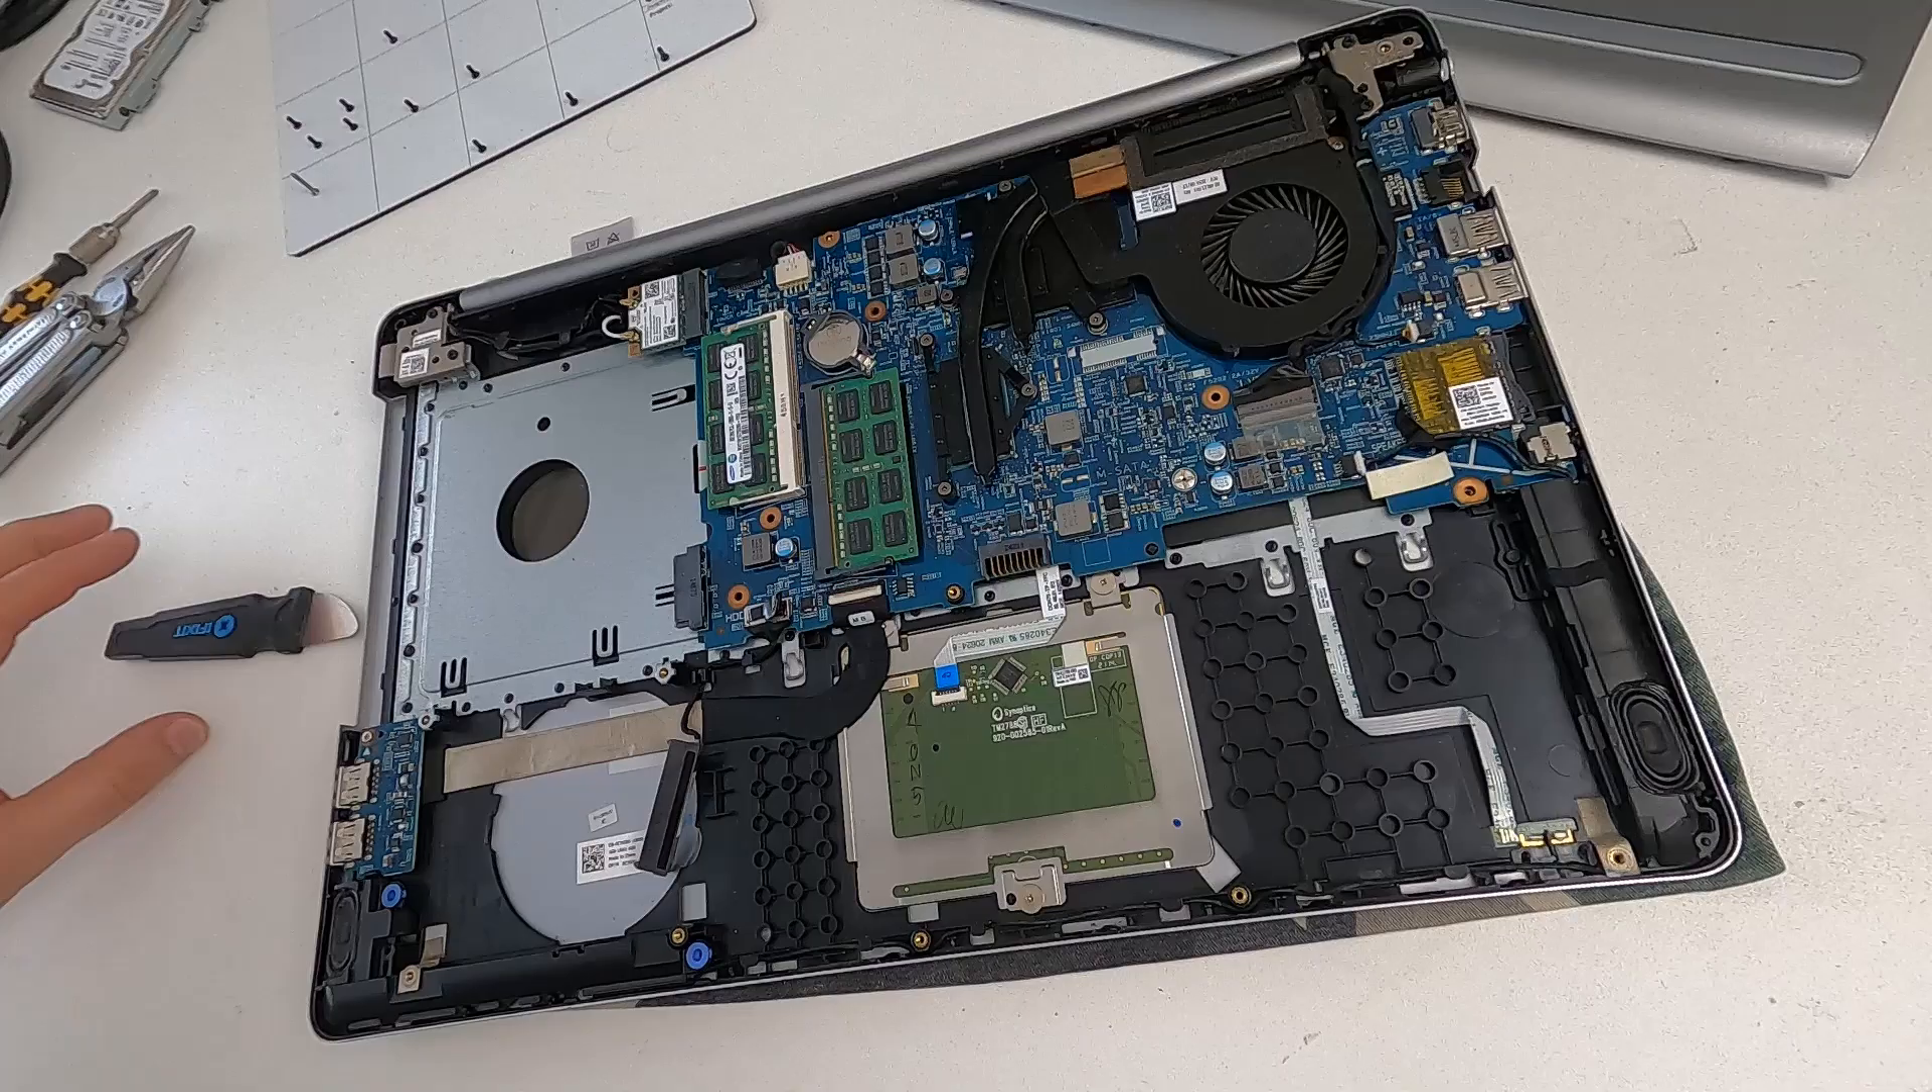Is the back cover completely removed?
Yes.